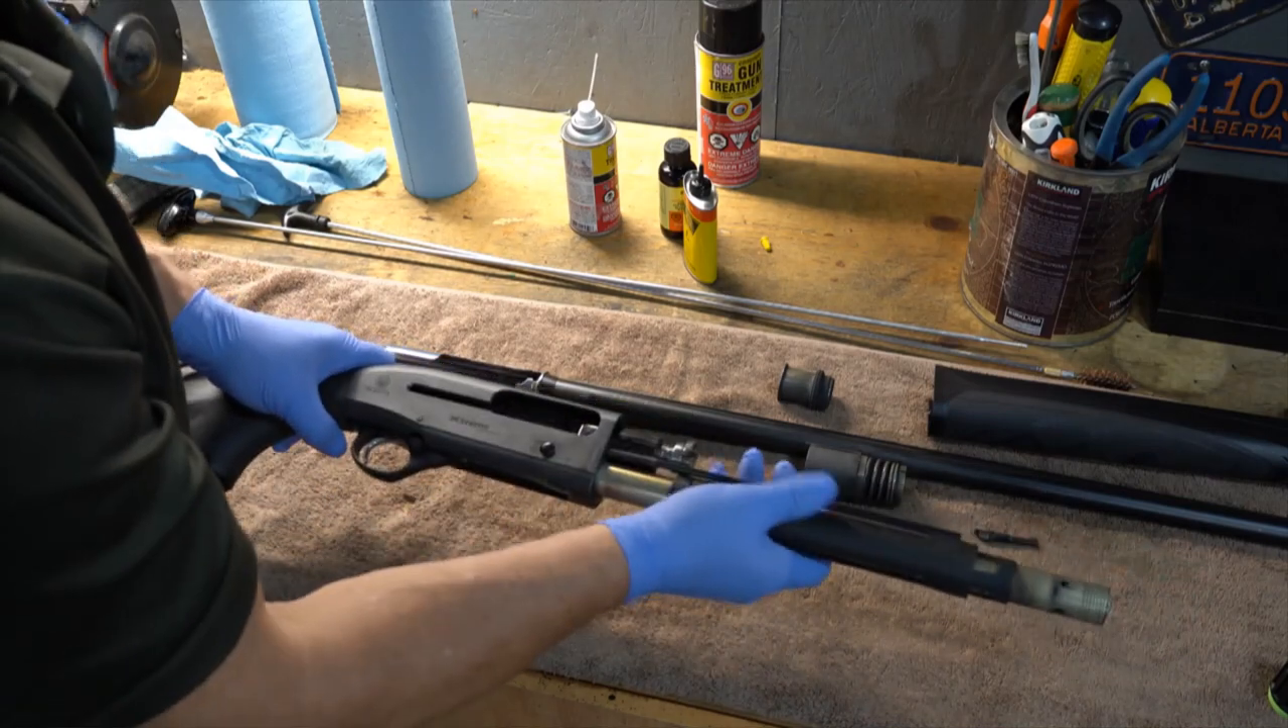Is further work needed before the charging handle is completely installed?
Yes.